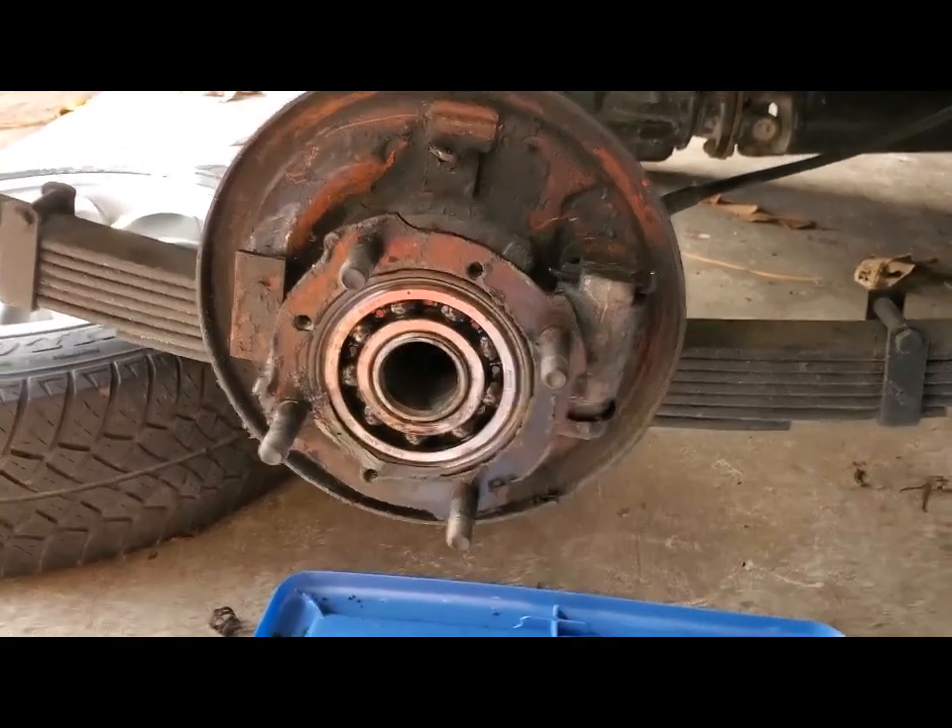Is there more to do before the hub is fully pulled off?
Yes.